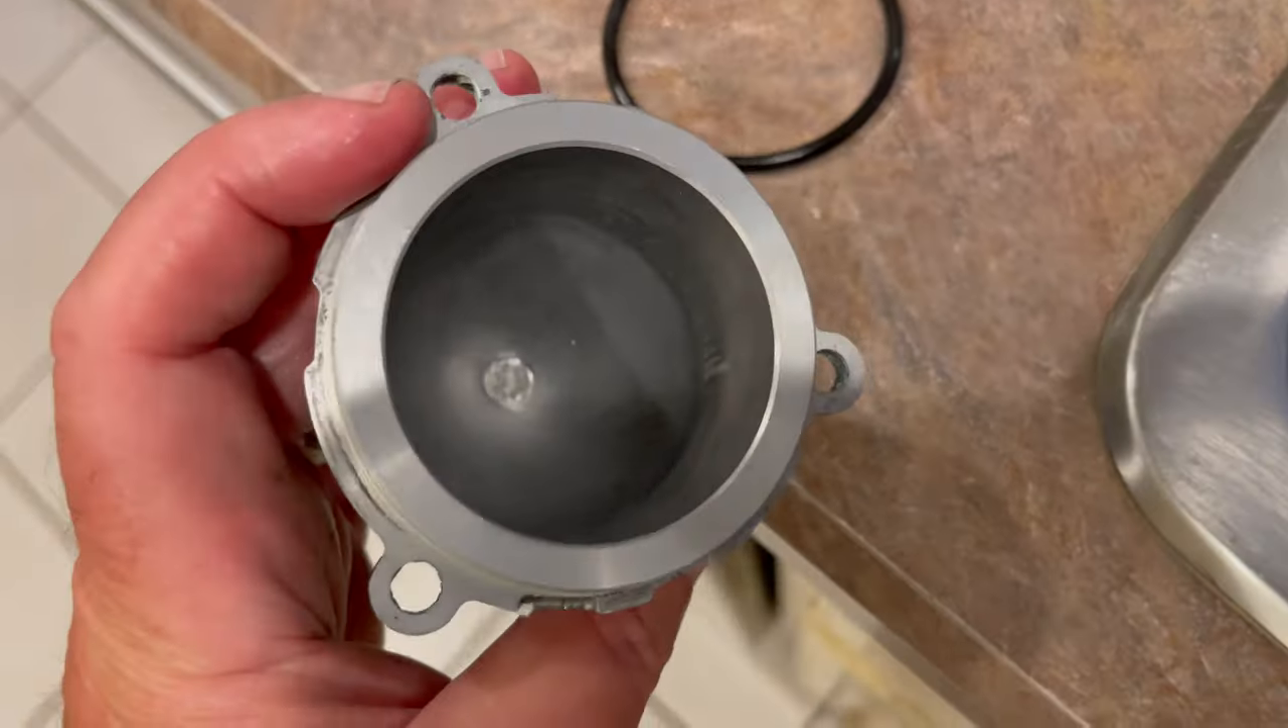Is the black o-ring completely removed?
Yes.